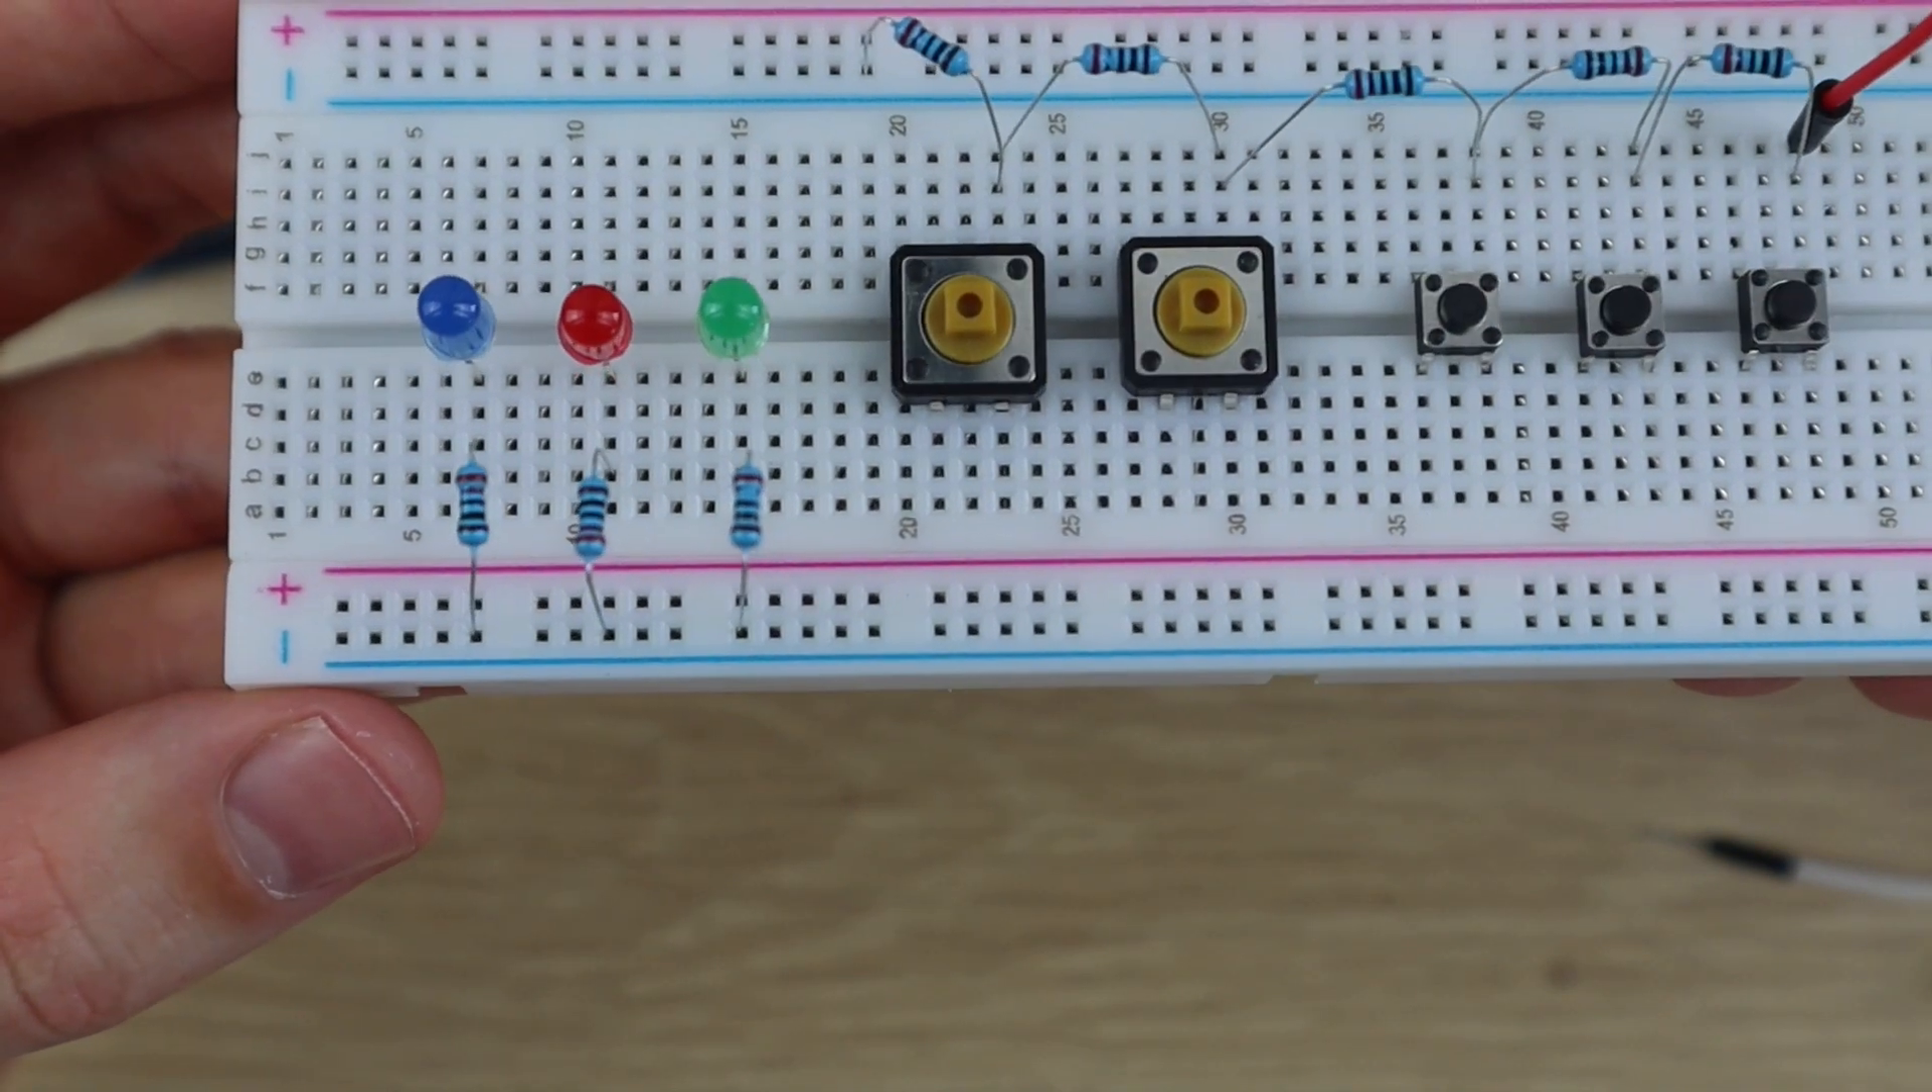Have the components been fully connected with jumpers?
No.